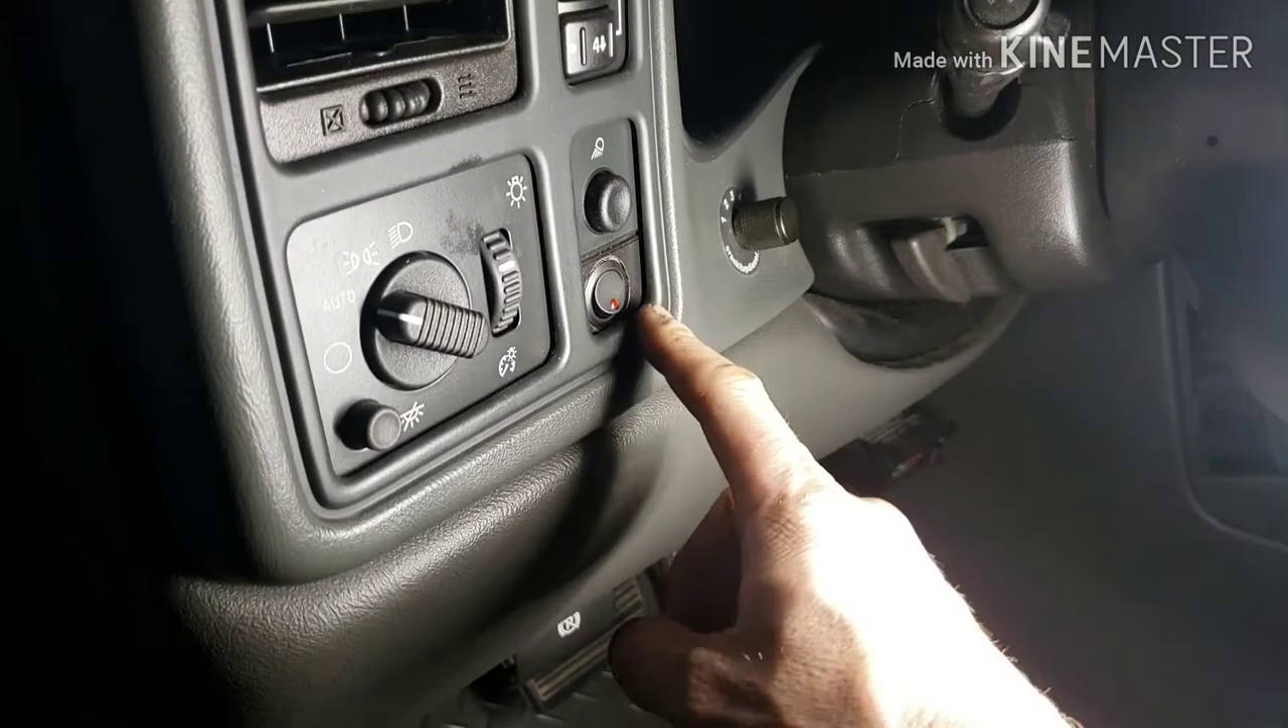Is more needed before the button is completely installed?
No.